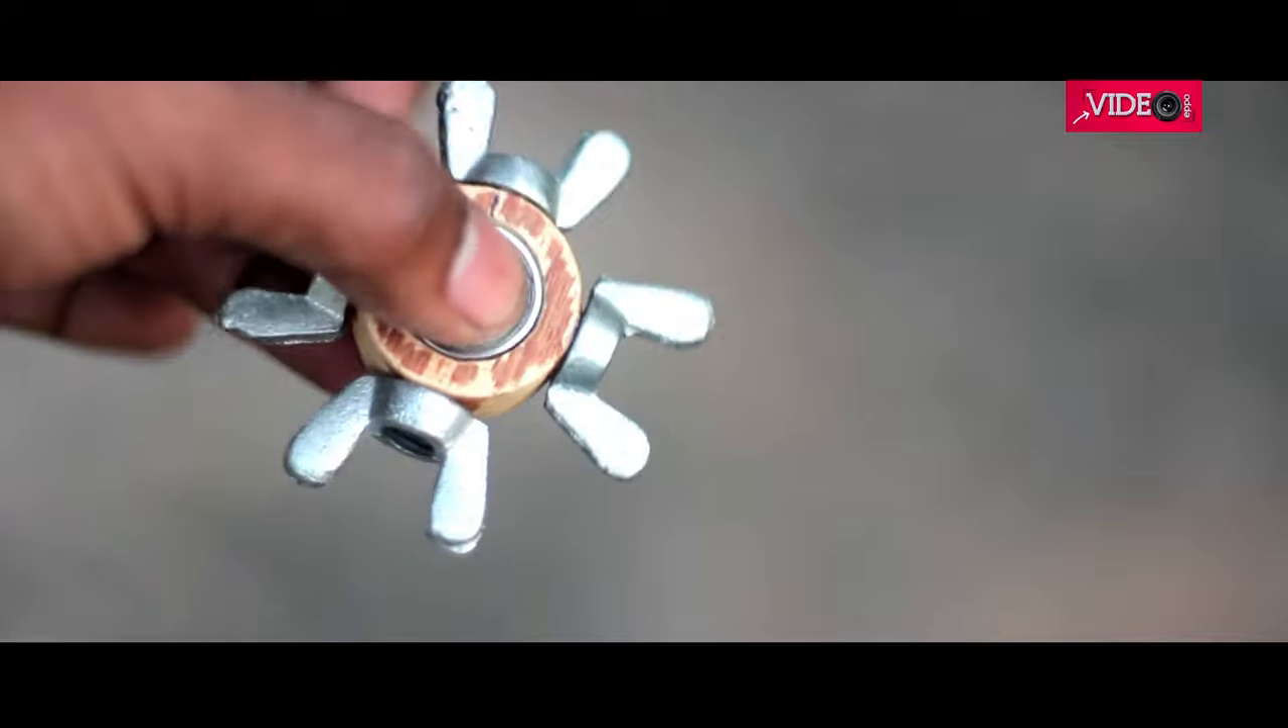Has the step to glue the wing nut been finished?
Yes.